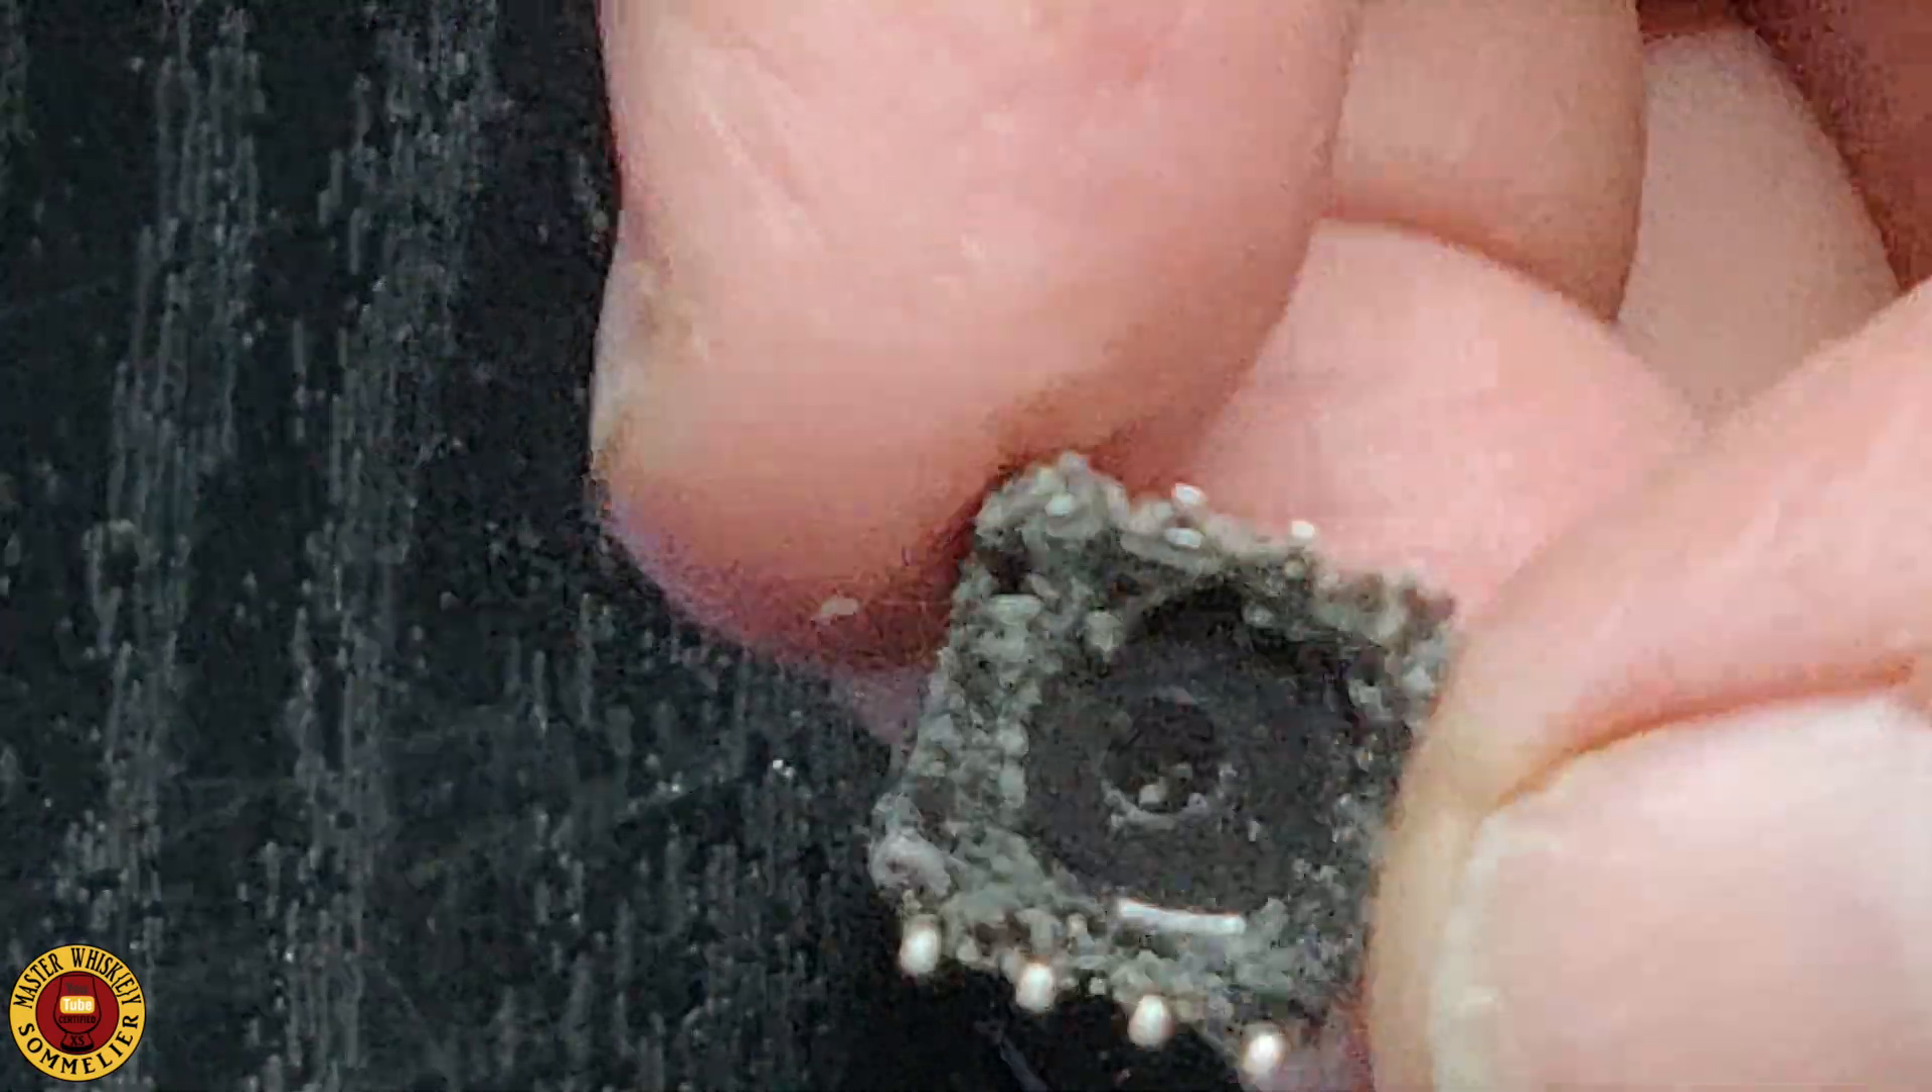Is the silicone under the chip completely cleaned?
No.